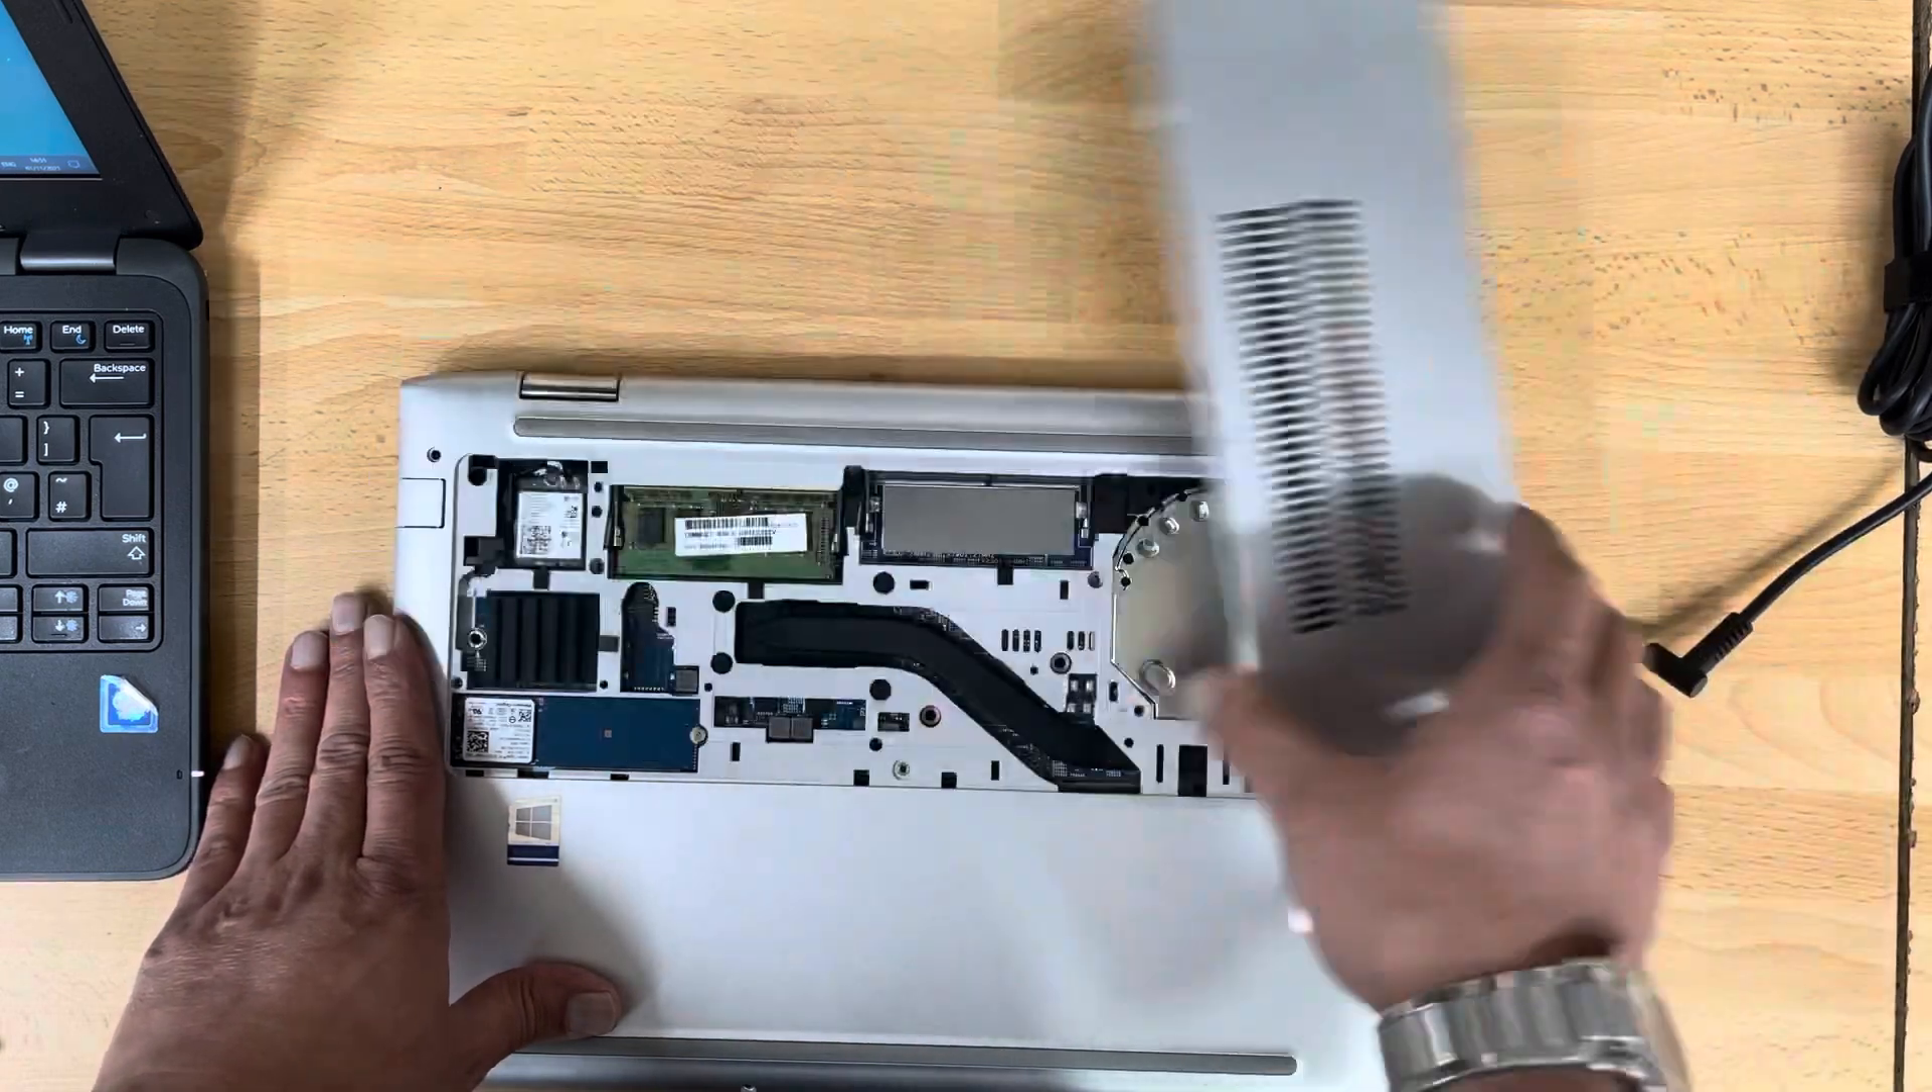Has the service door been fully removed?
Yes.